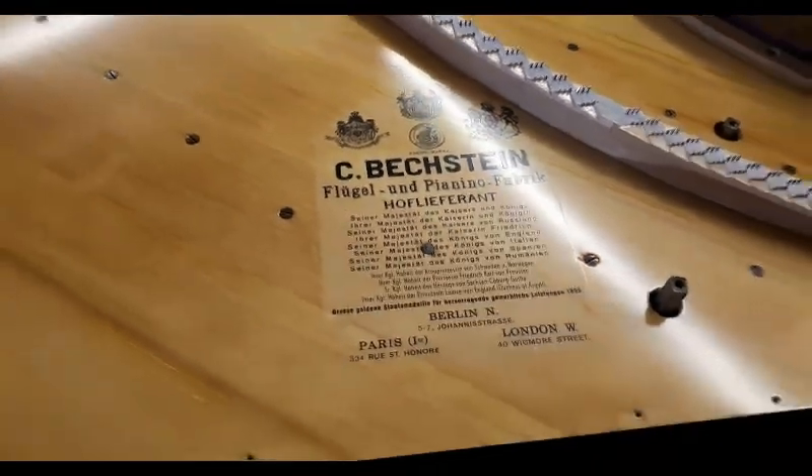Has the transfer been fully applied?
Yes.